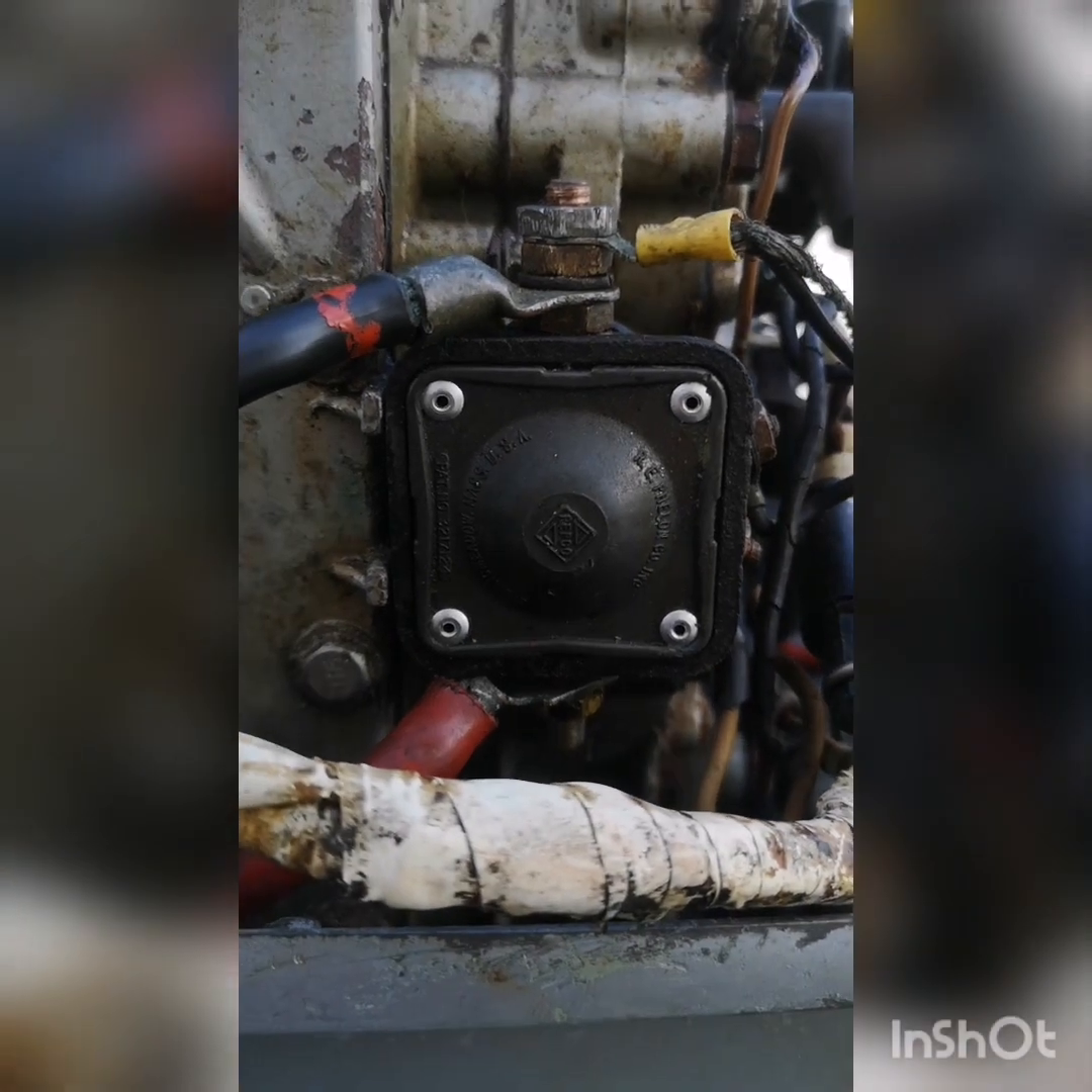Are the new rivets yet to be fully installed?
No.